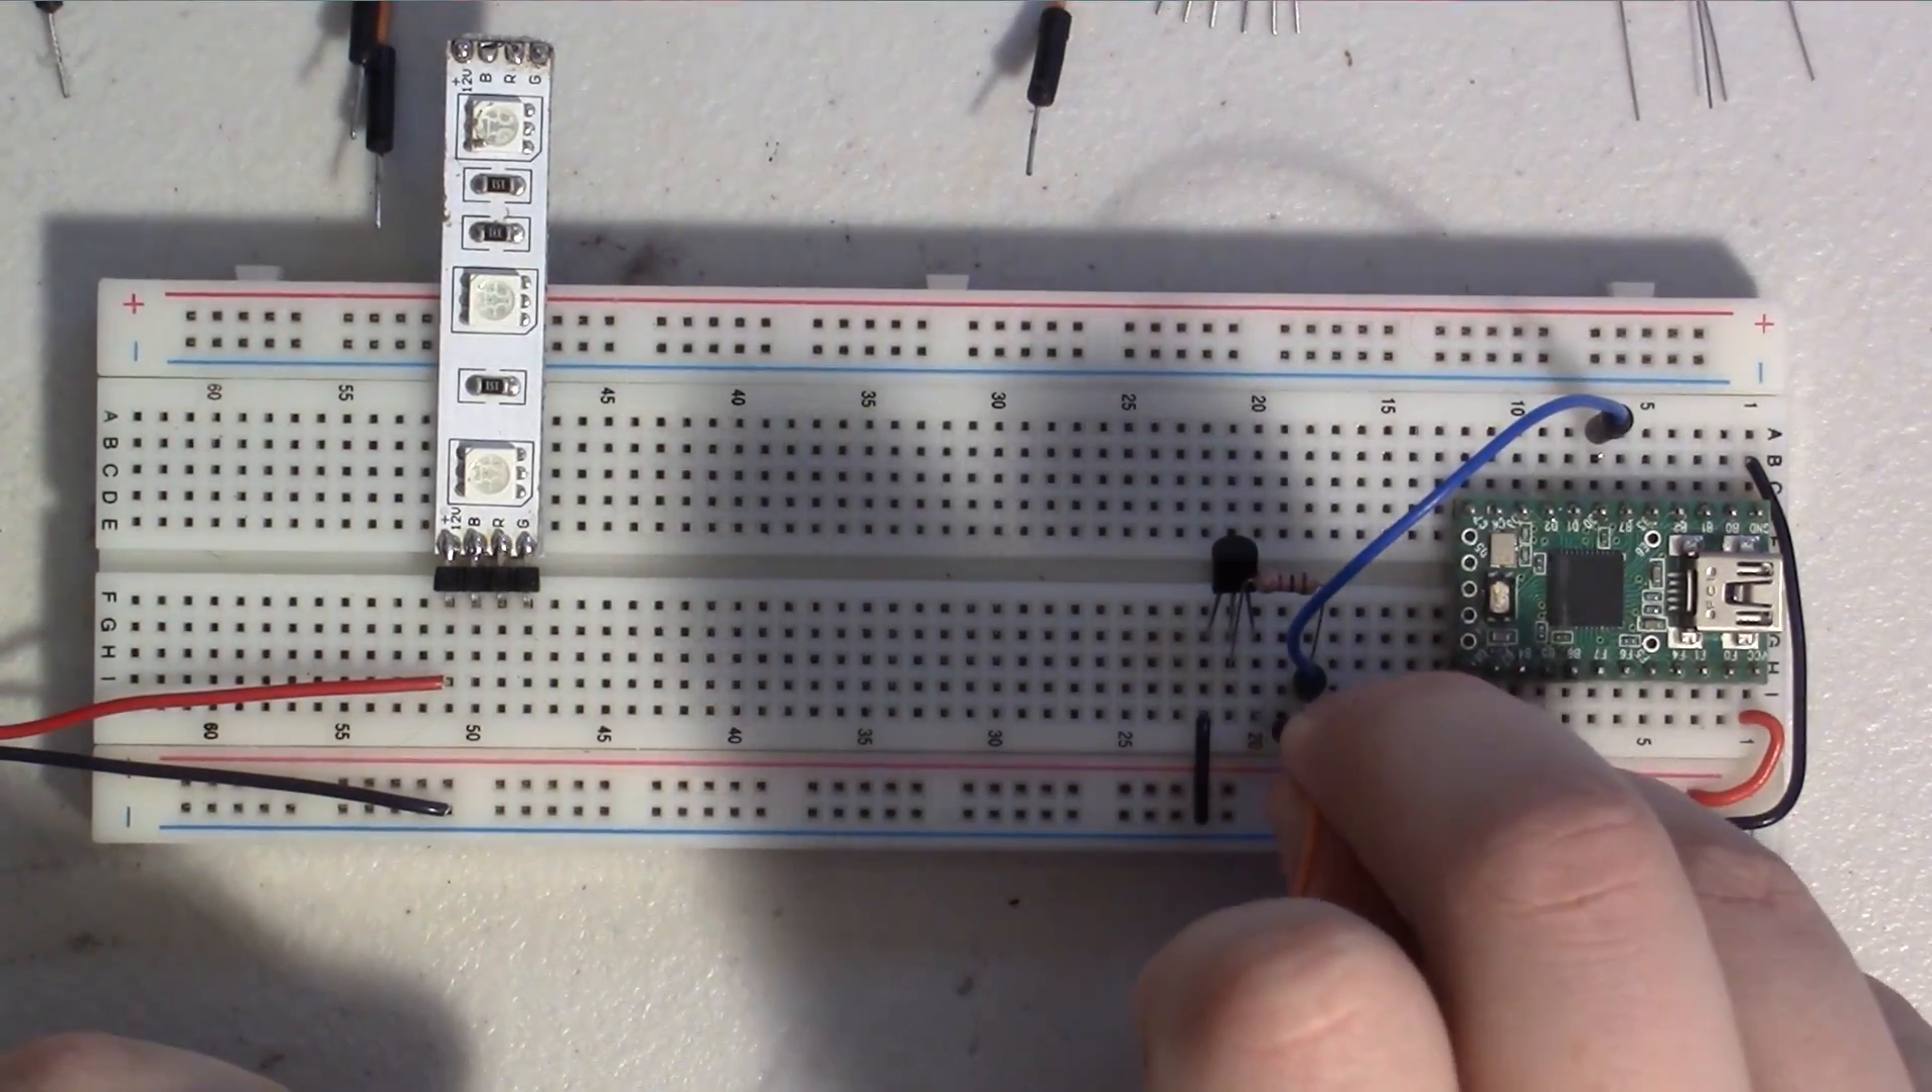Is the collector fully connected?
No.